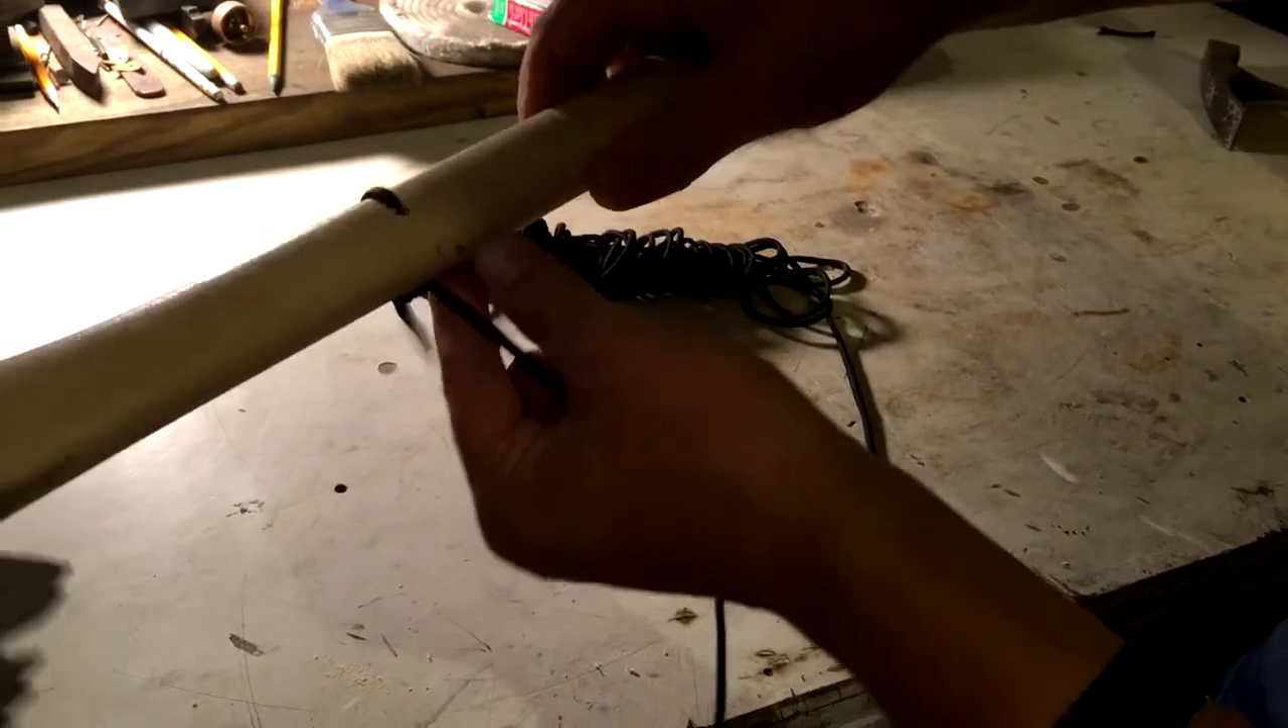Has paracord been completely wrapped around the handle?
No.